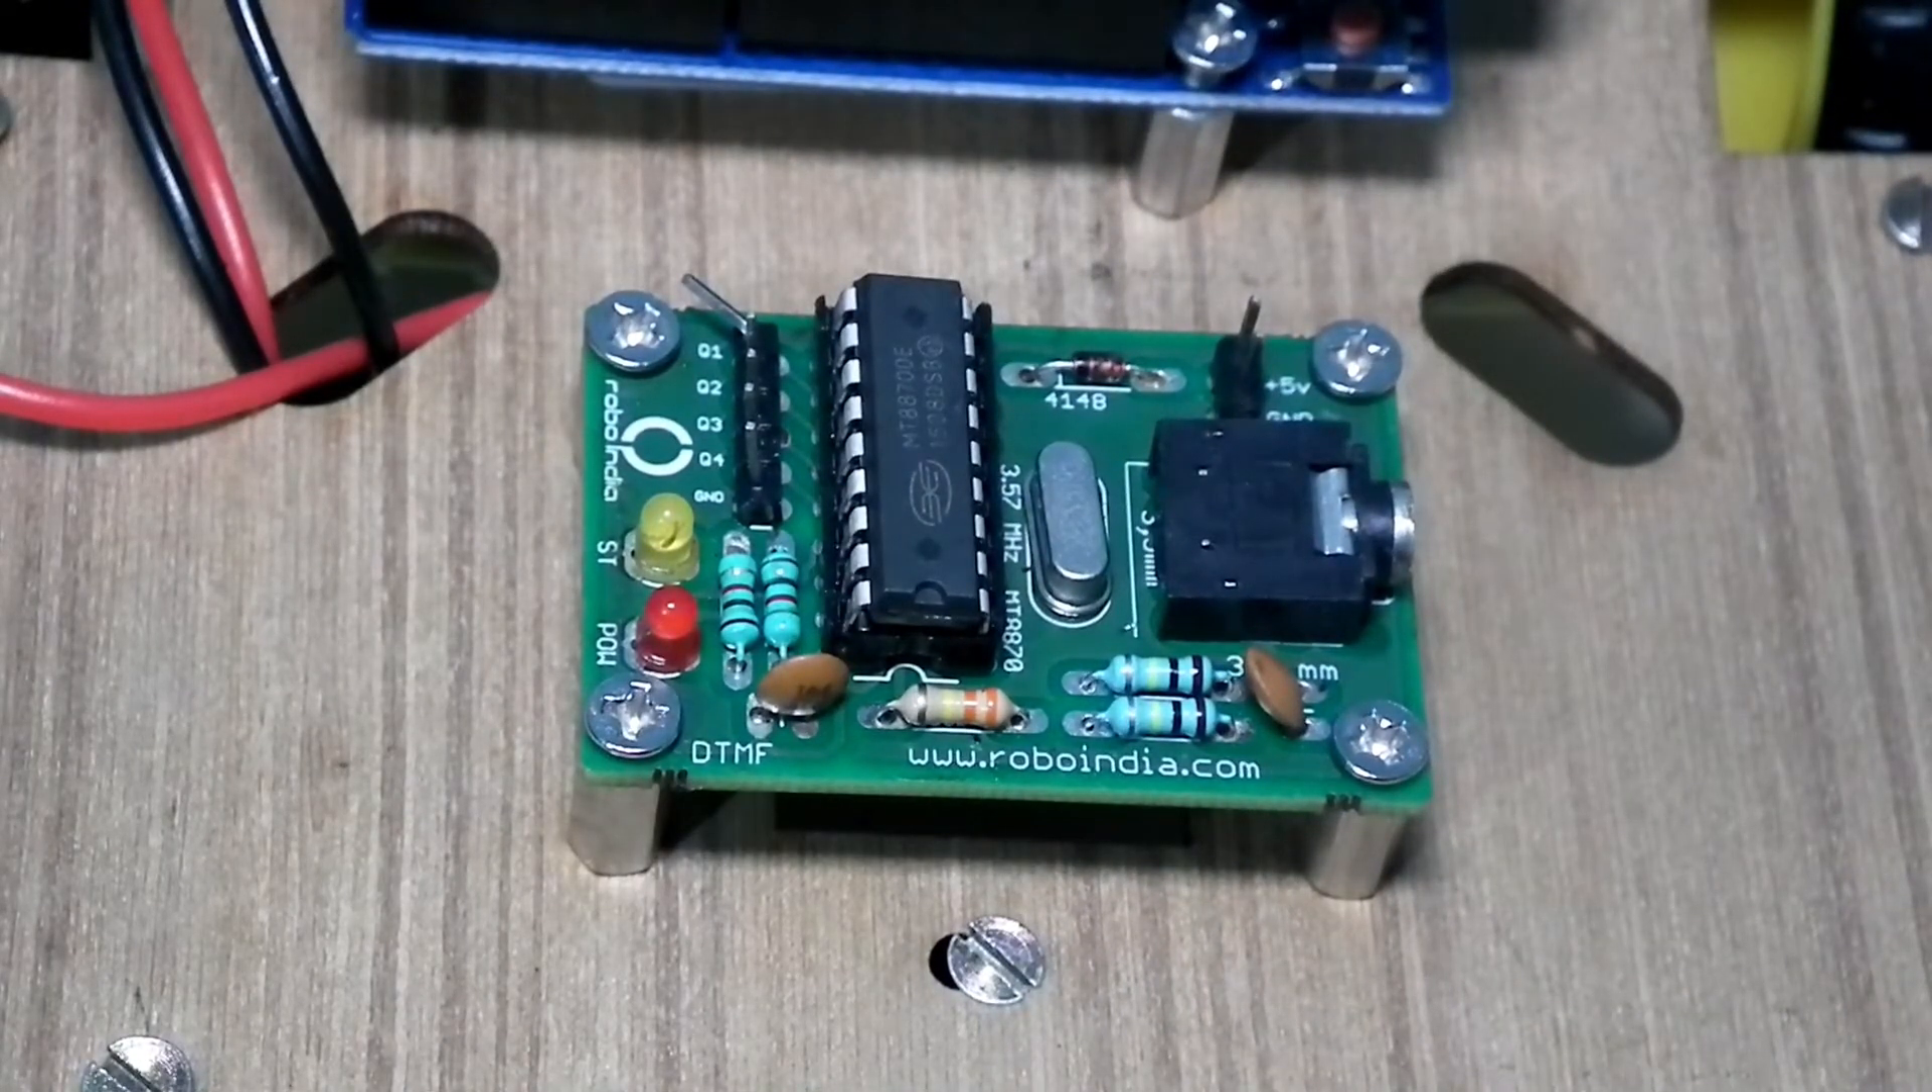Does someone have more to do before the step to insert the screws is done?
No.